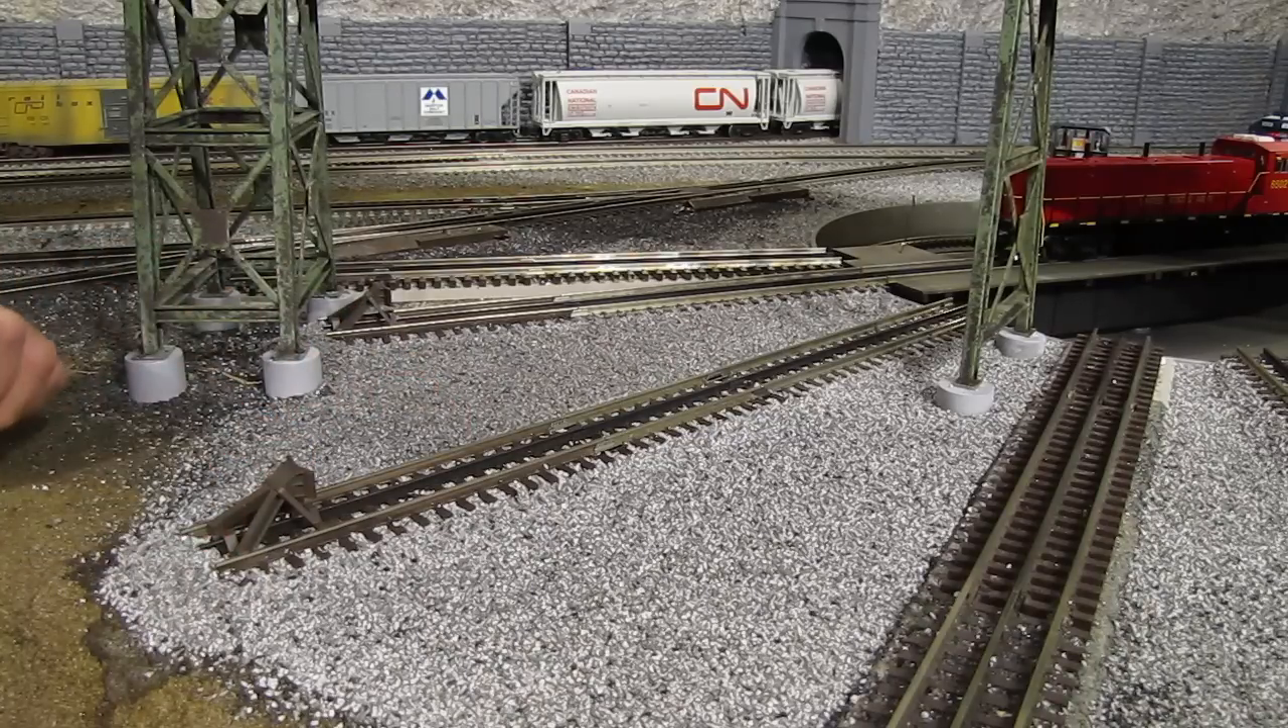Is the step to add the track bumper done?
Yes.